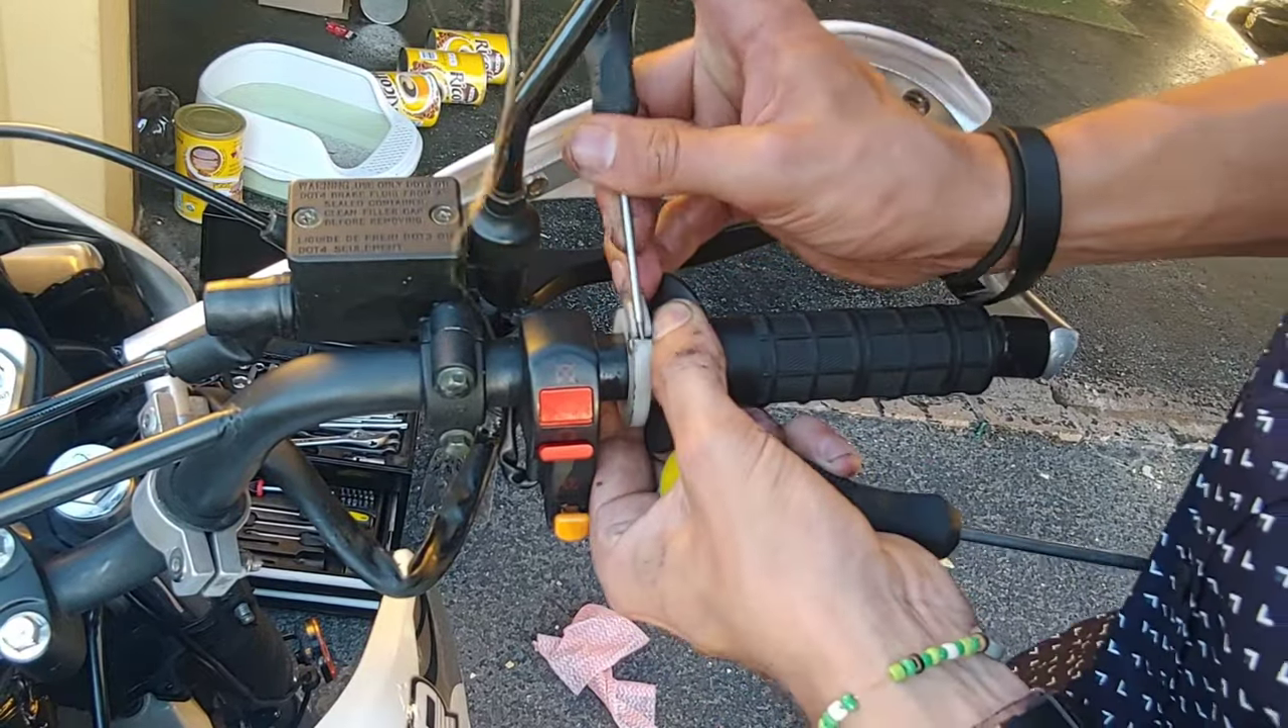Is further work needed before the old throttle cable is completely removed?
Yes.